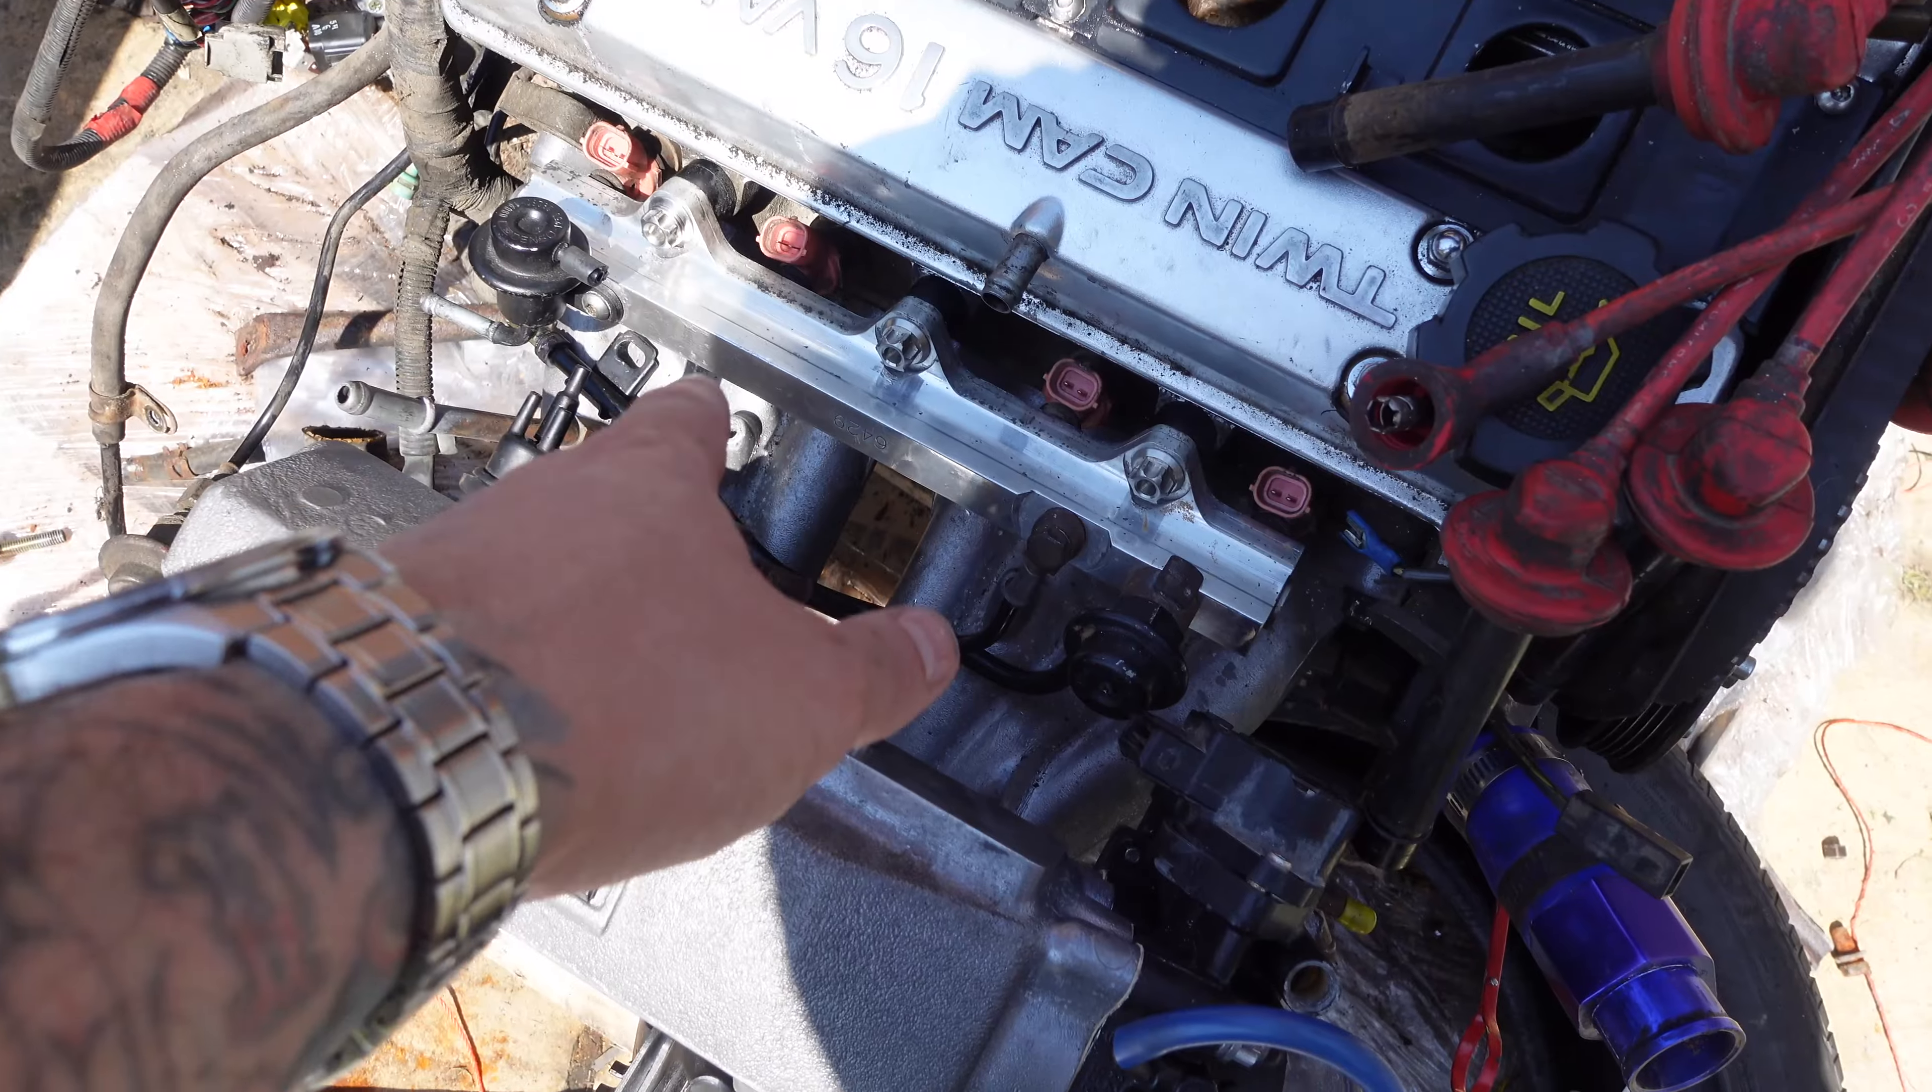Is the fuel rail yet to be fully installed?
No.